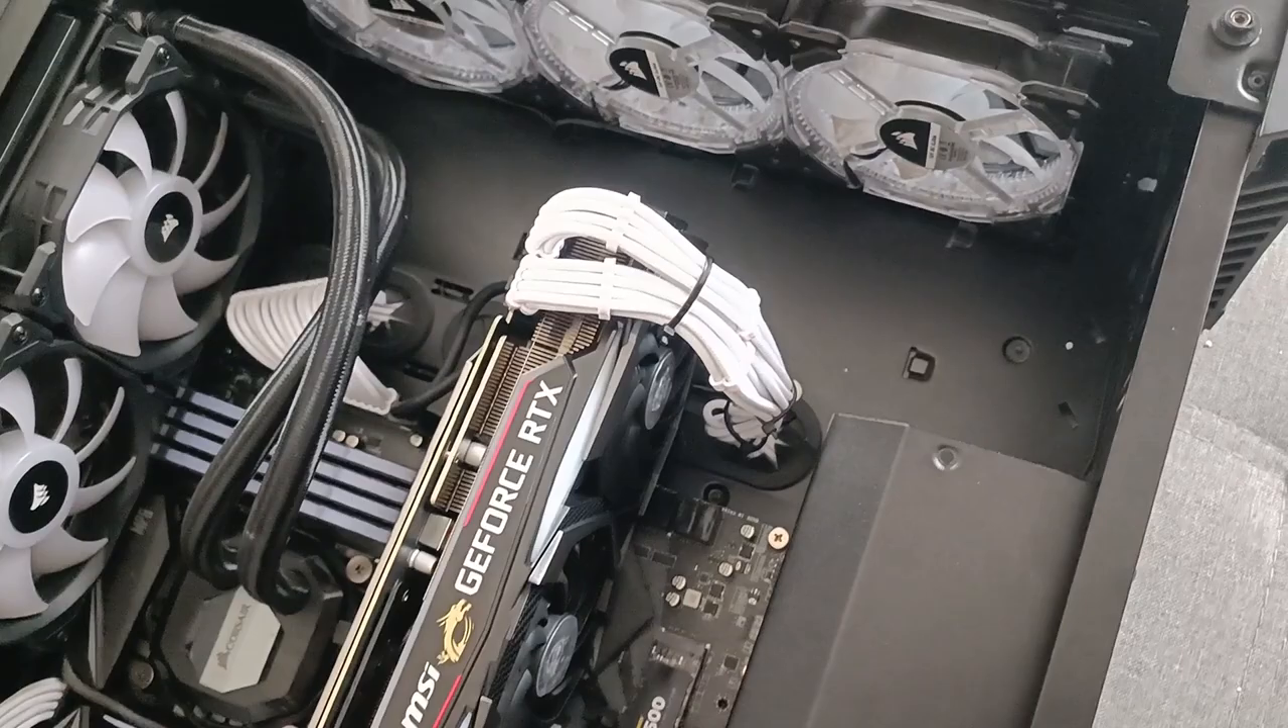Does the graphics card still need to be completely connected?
No.